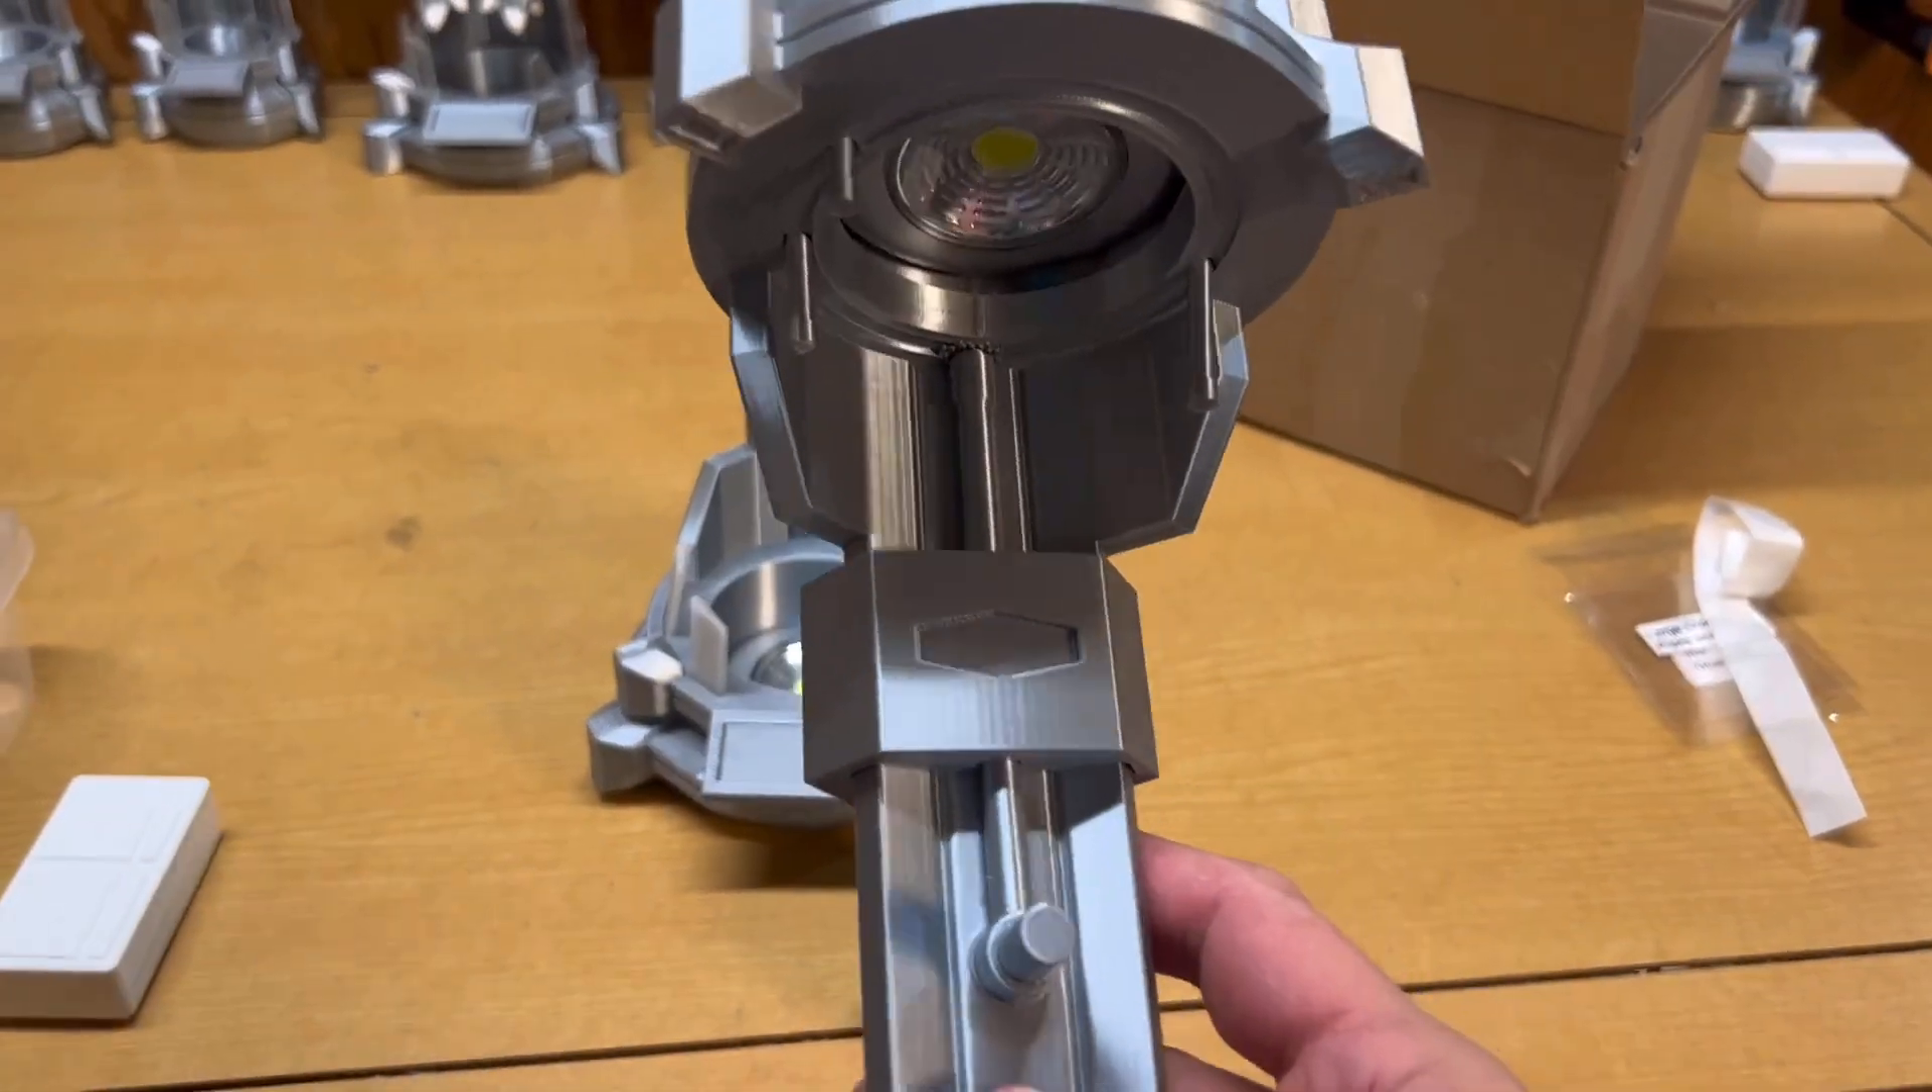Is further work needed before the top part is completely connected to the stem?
No.